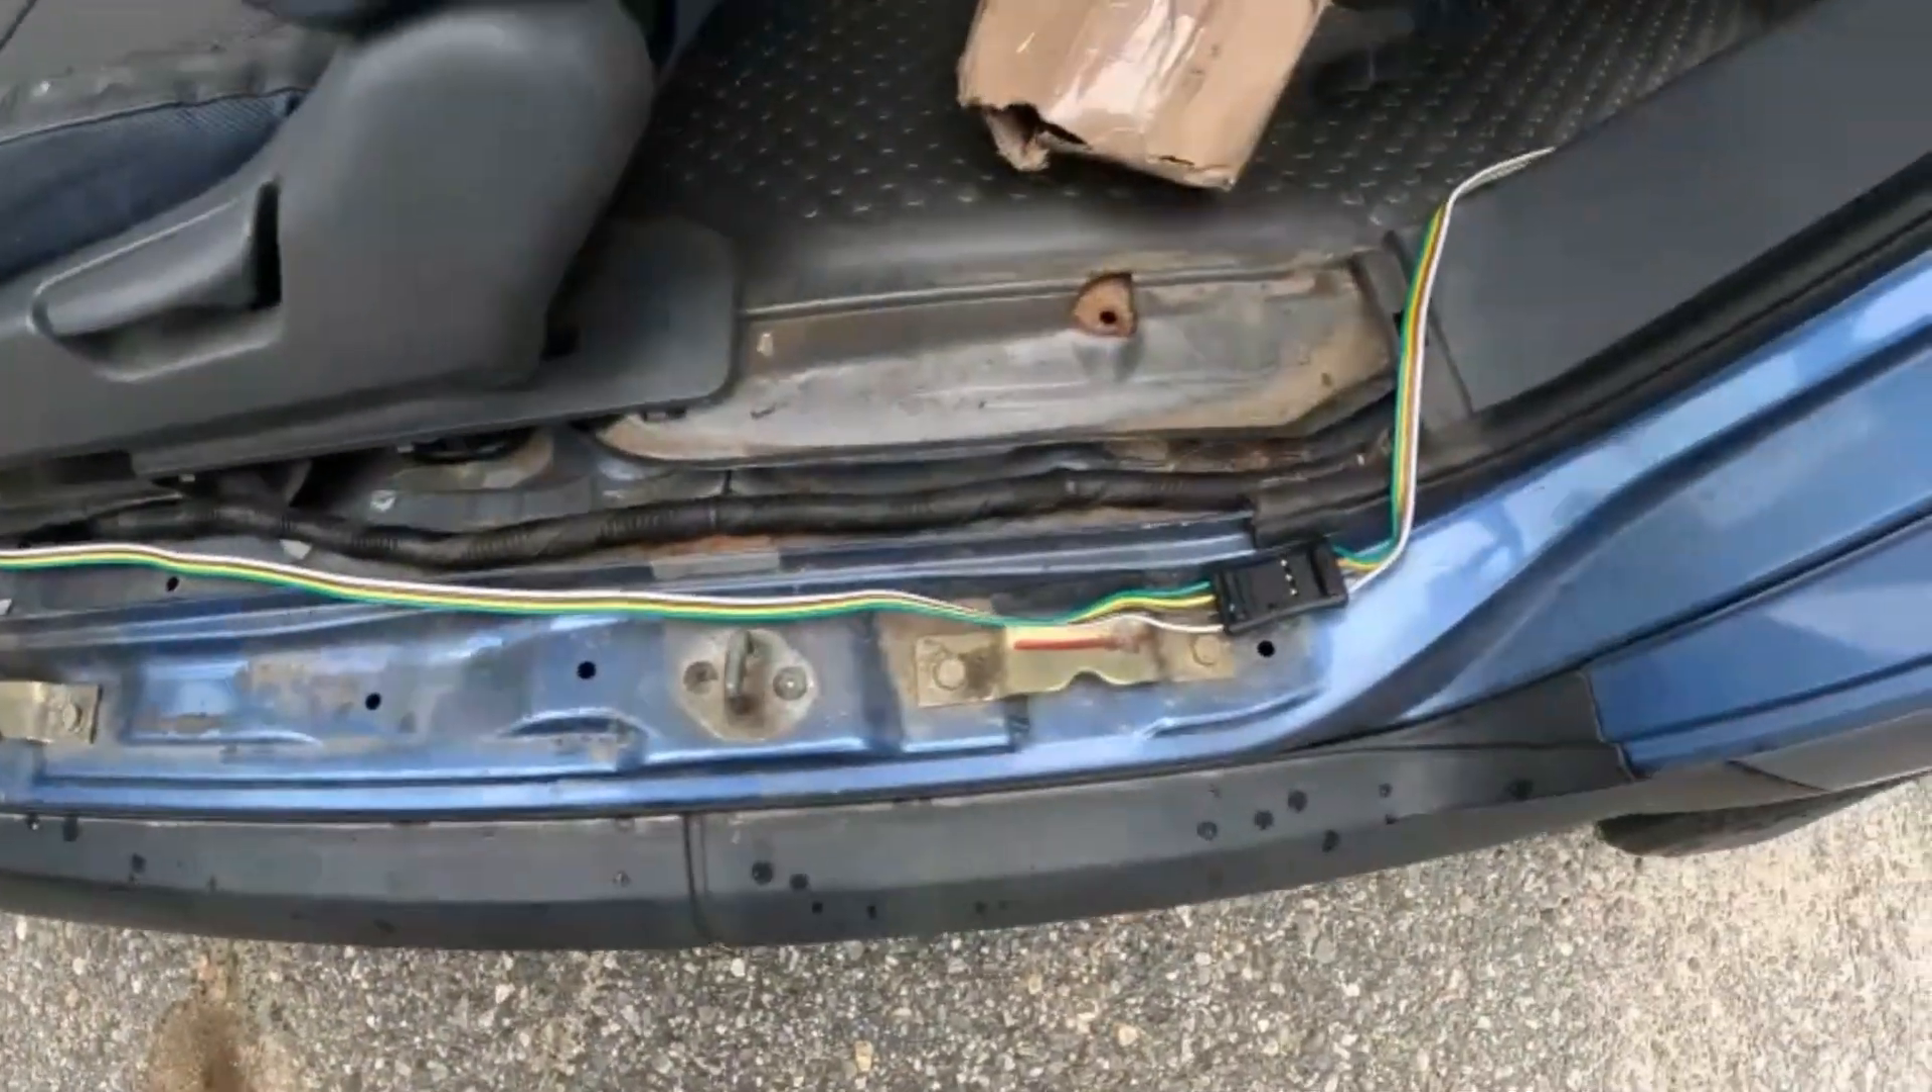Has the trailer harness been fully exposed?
Yes.